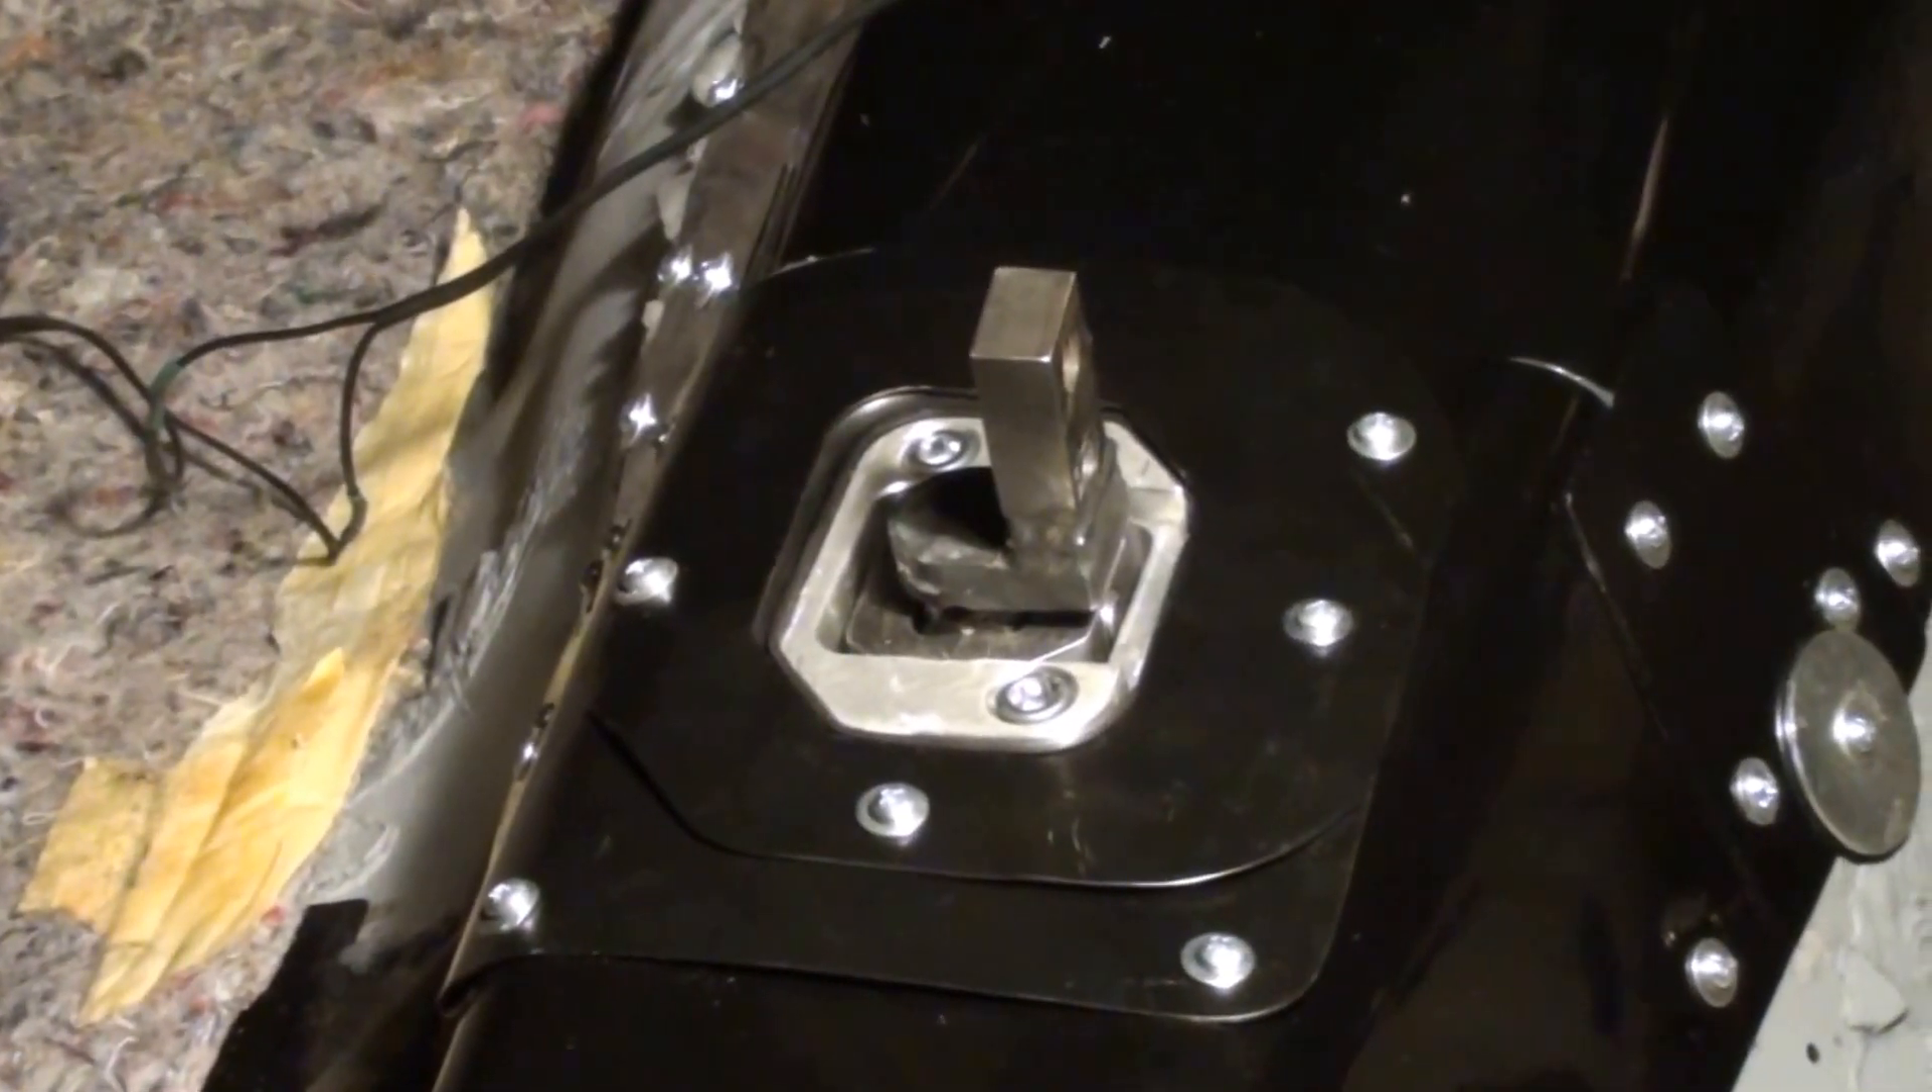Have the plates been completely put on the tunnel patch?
Yes.